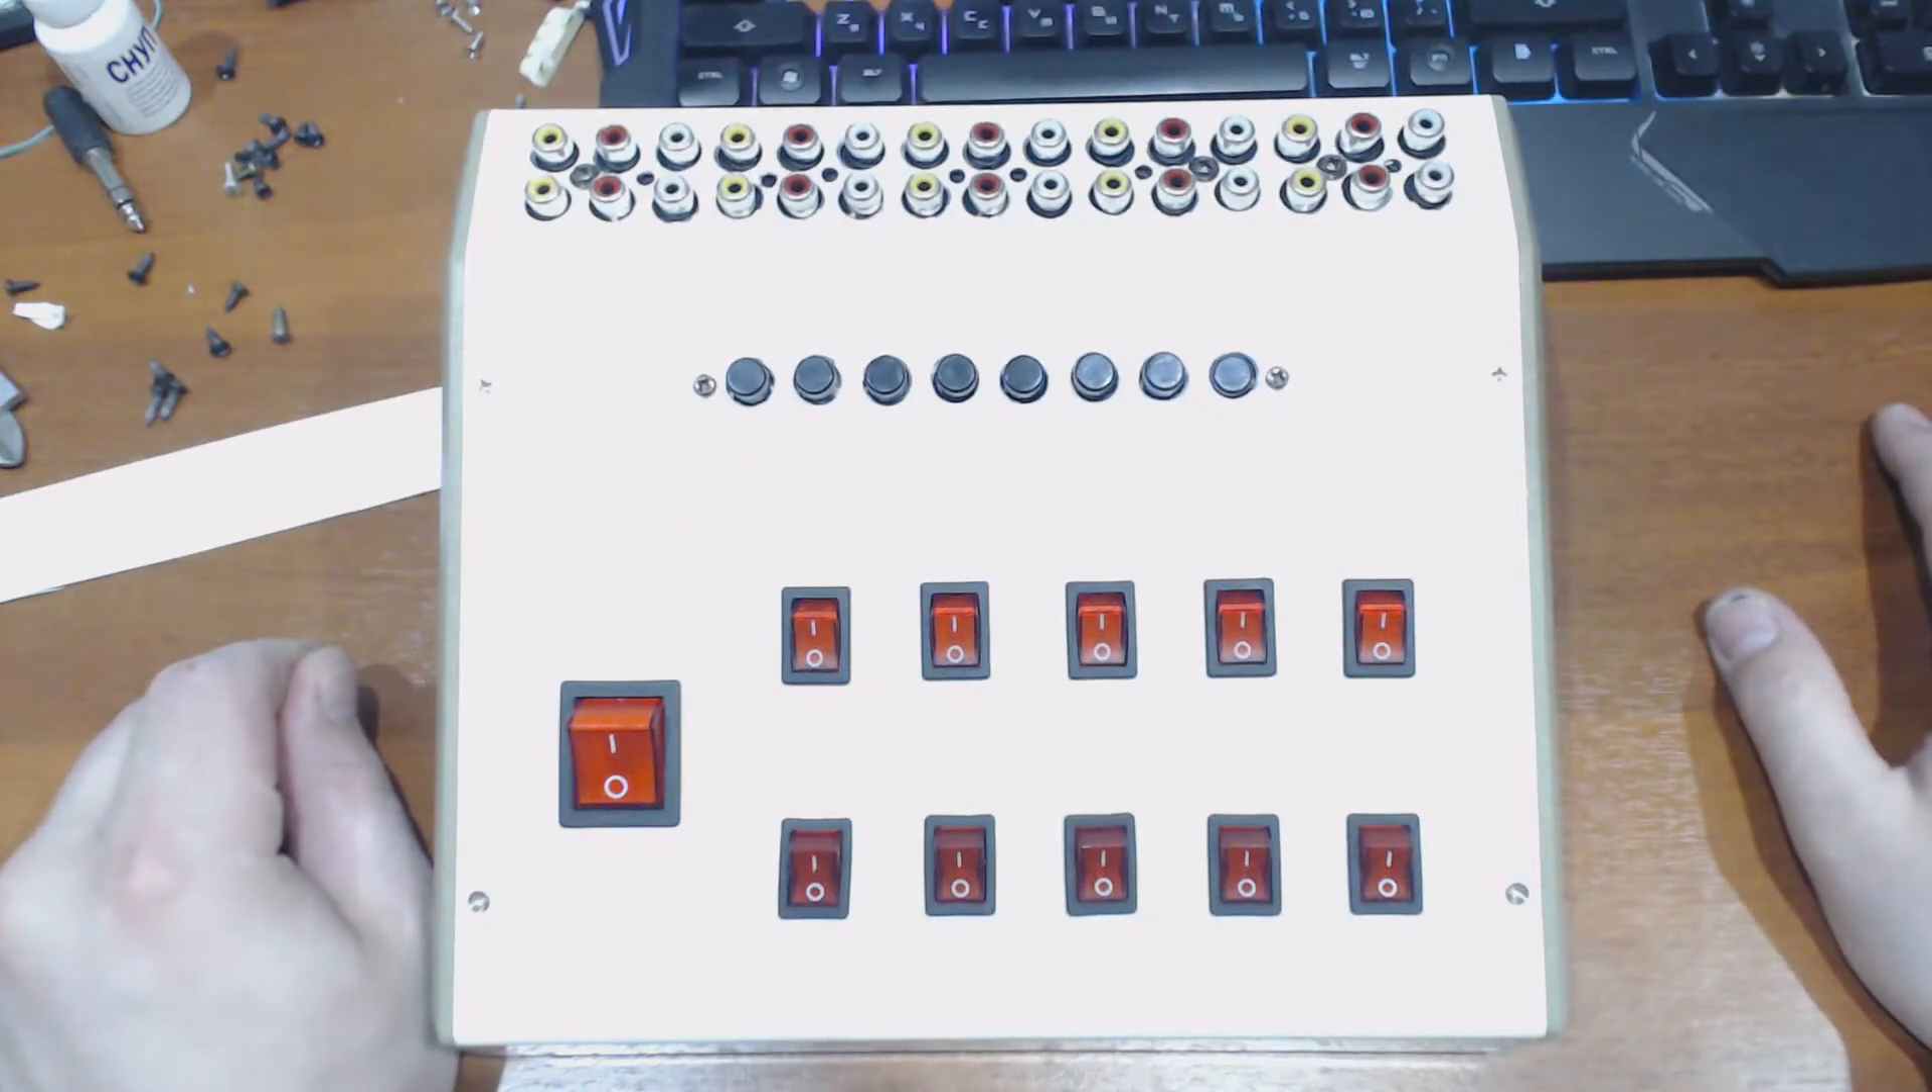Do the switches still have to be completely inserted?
No.